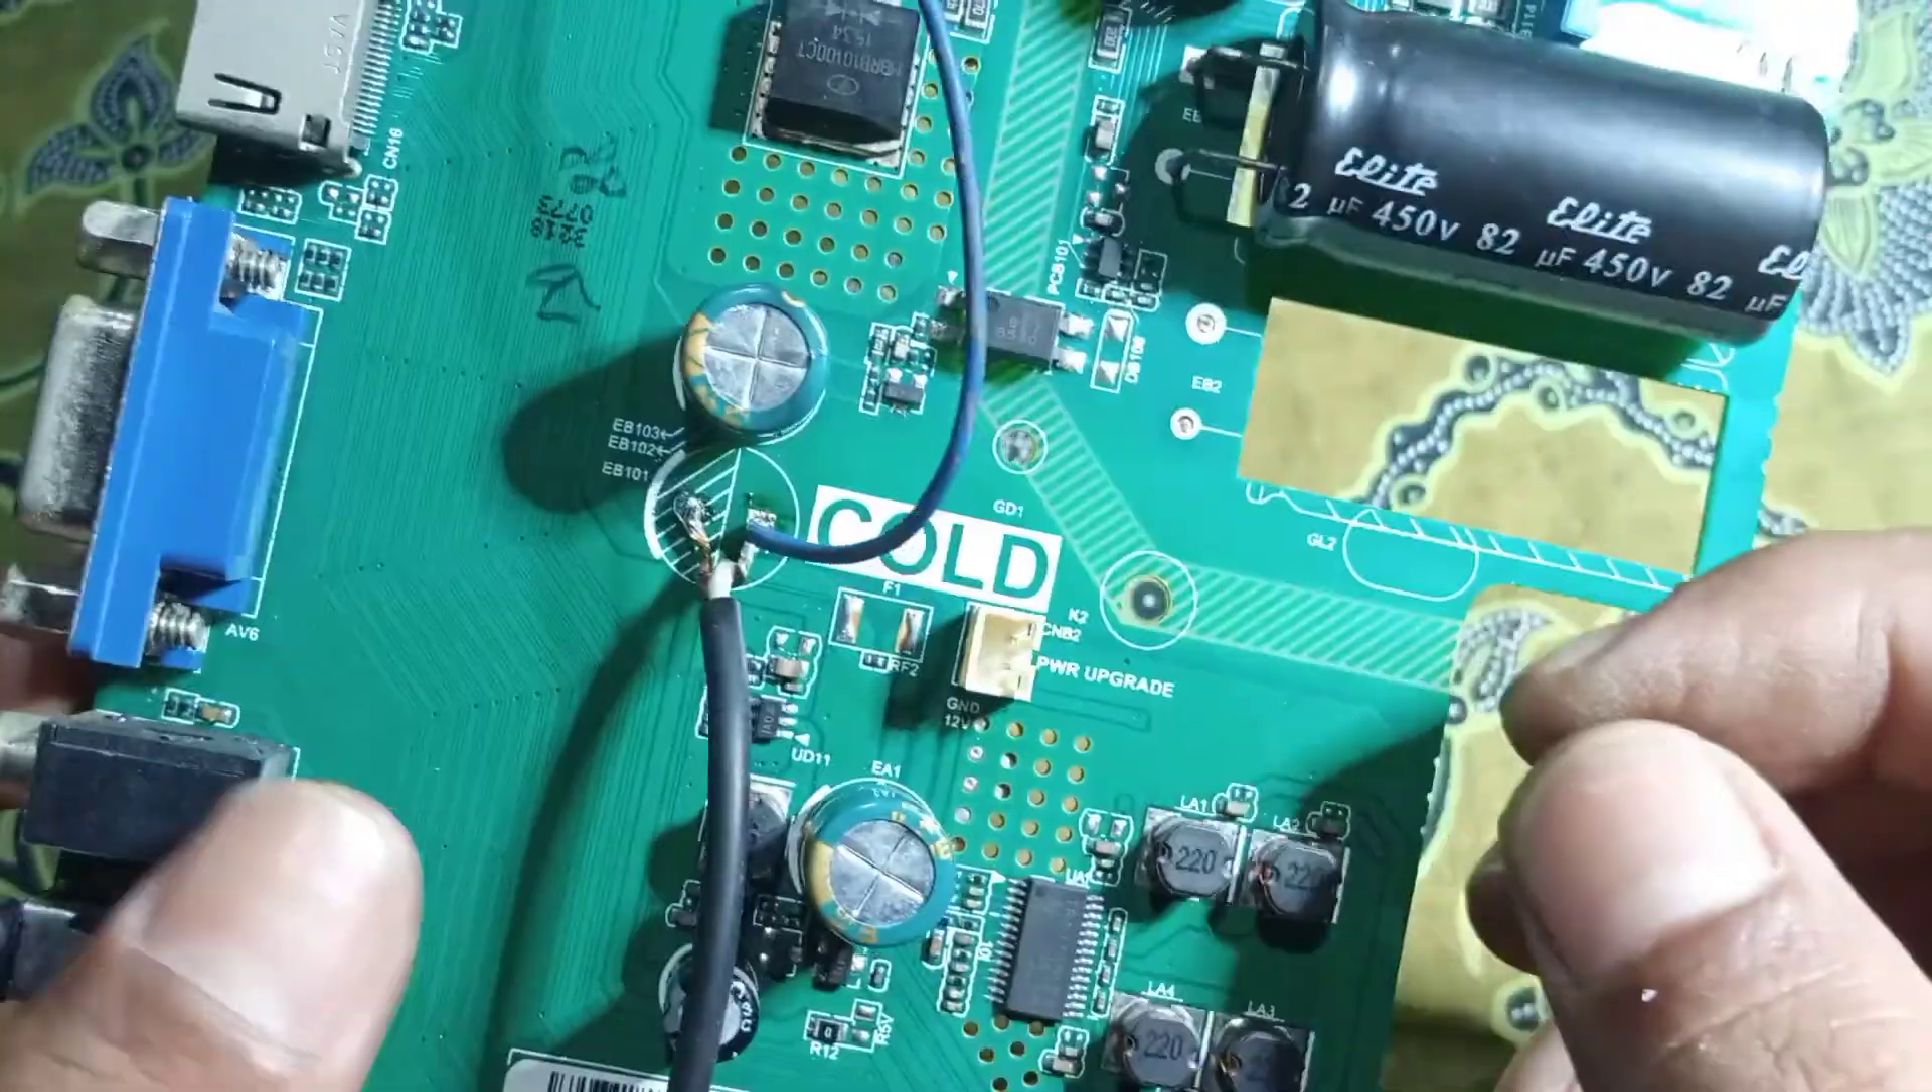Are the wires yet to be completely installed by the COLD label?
No.